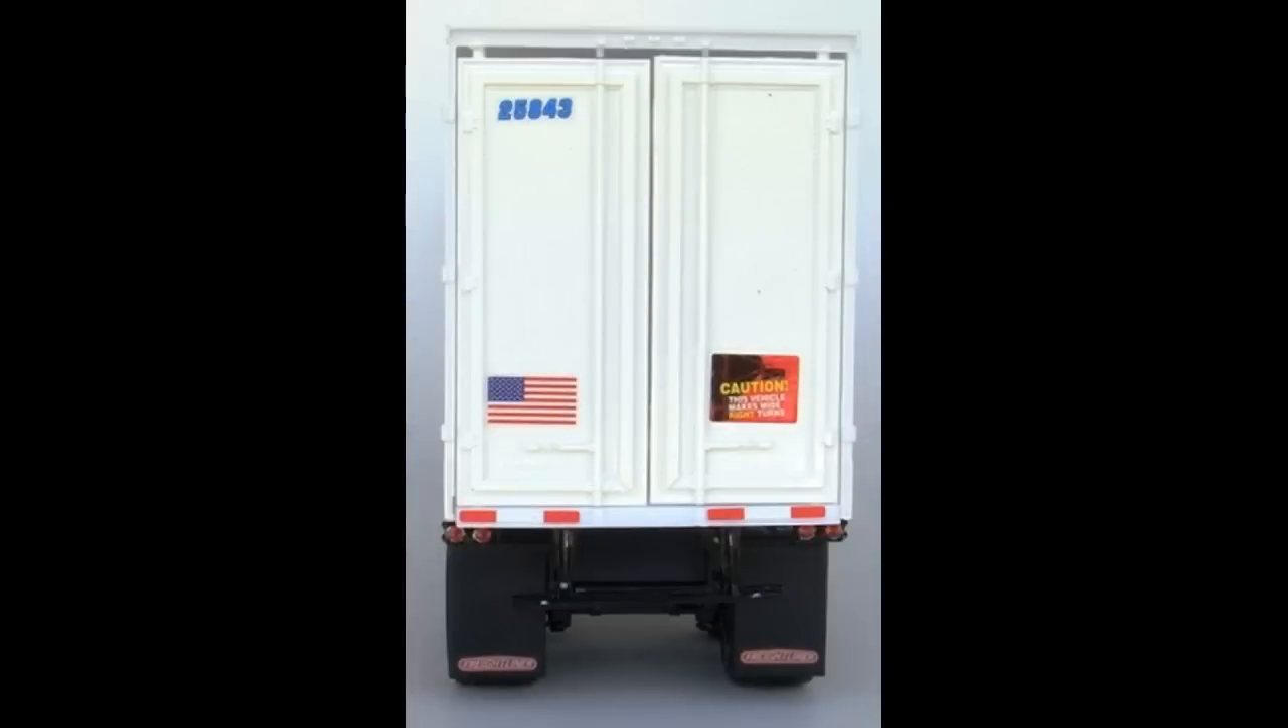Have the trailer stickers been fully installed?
Yes.